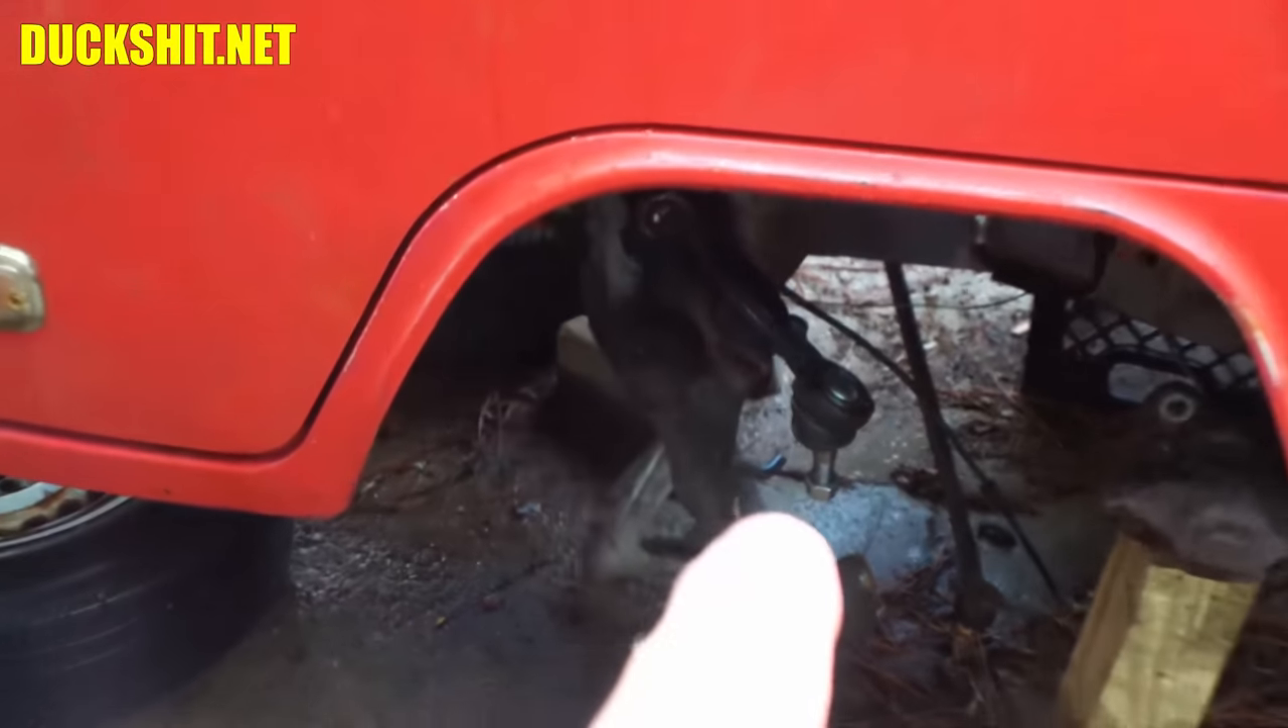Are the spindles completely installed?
No.